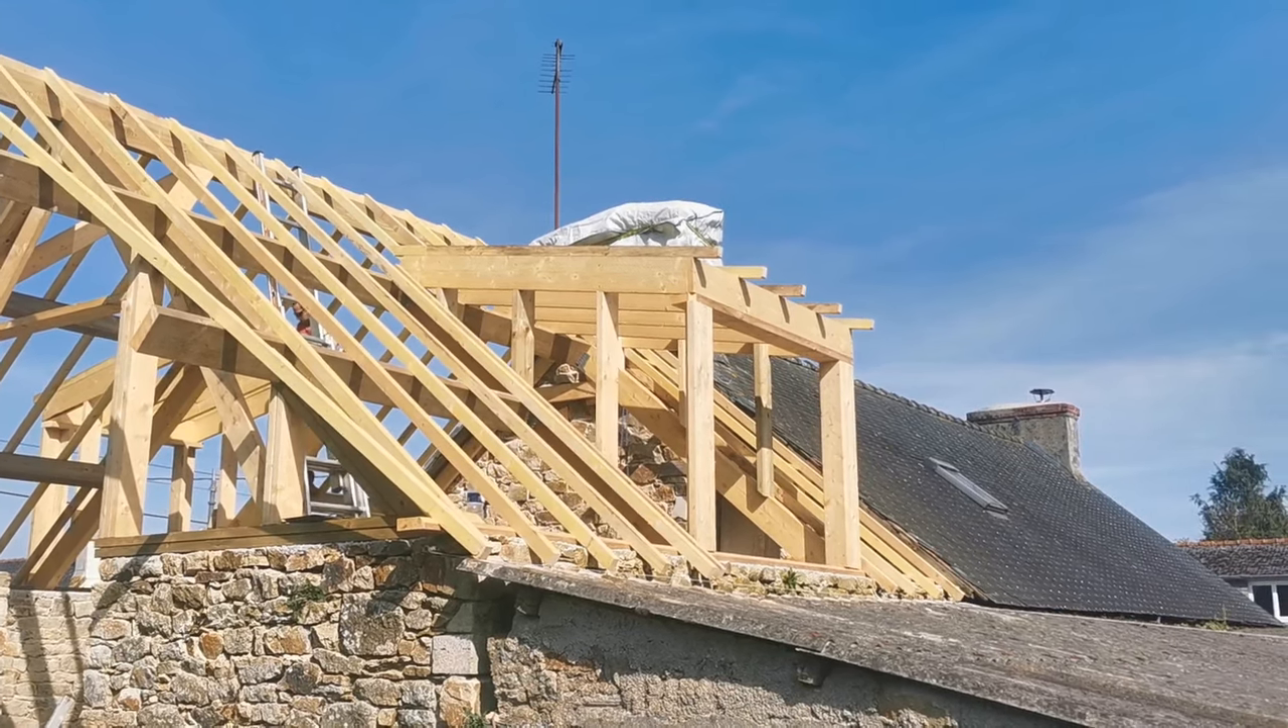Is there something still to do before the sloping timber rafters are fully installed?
No.